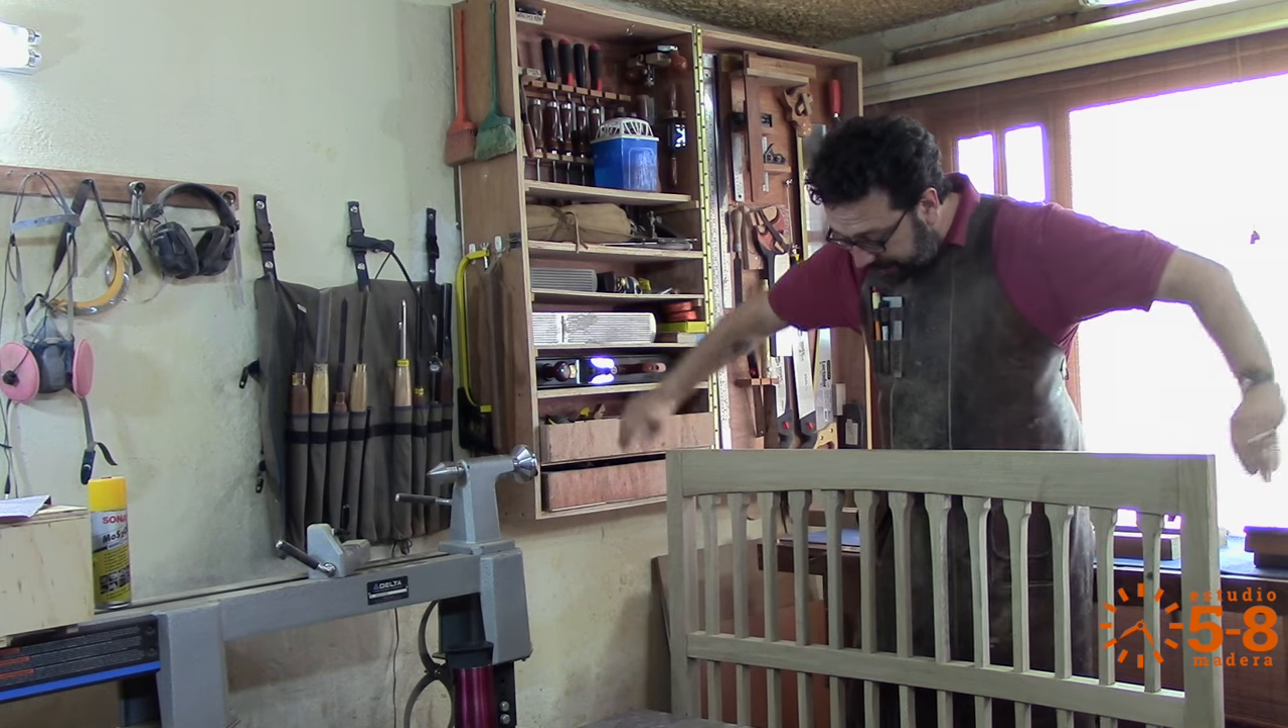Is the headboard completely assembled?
Yes.